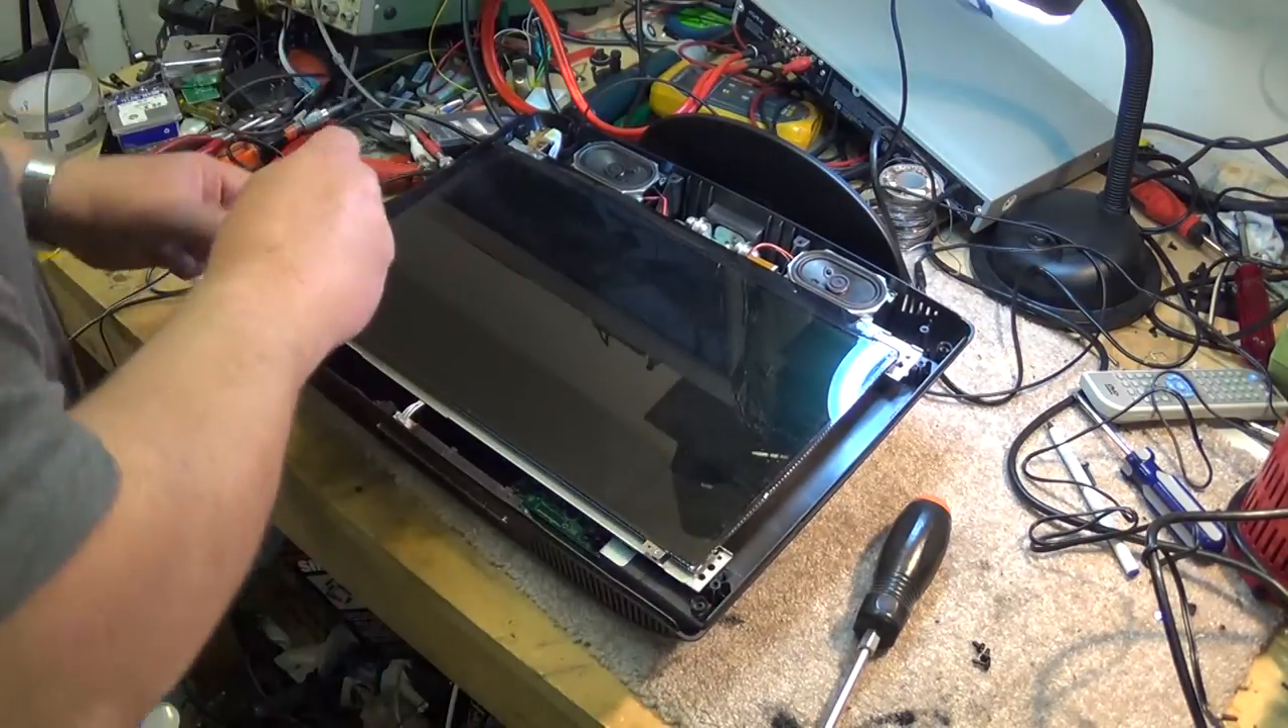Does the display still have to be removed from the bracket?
Yes.